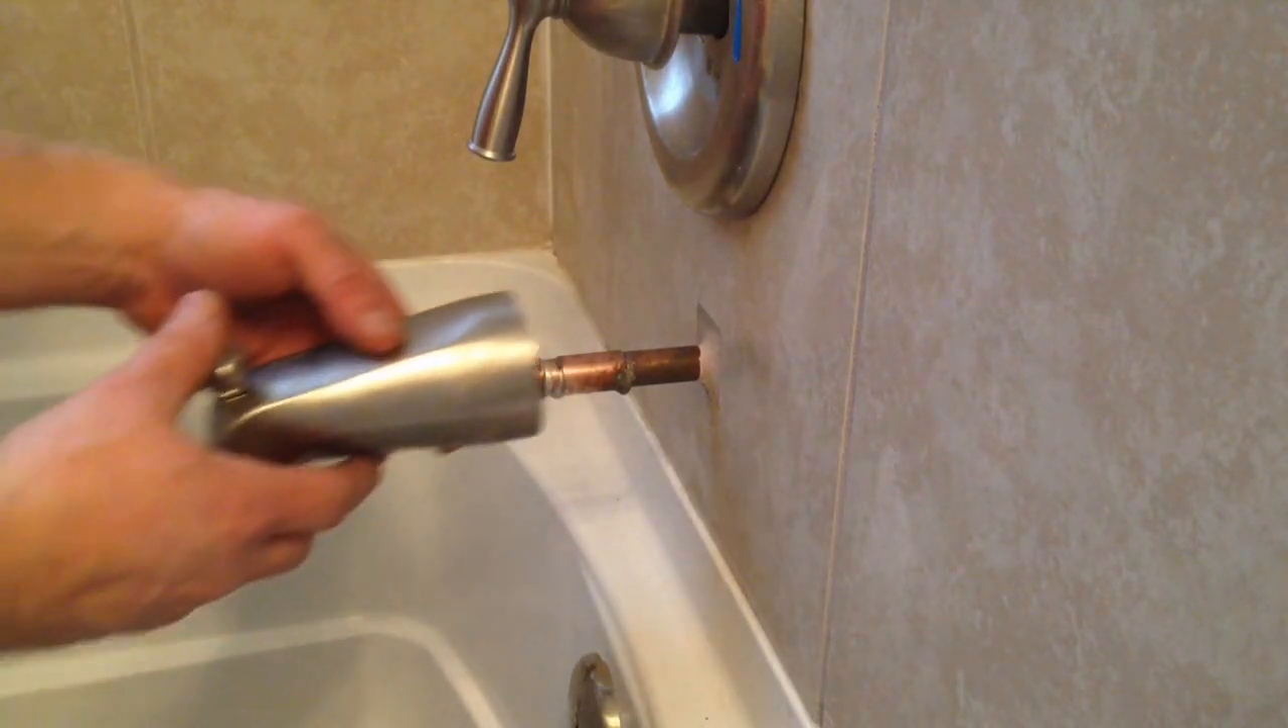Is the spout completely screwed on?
No.